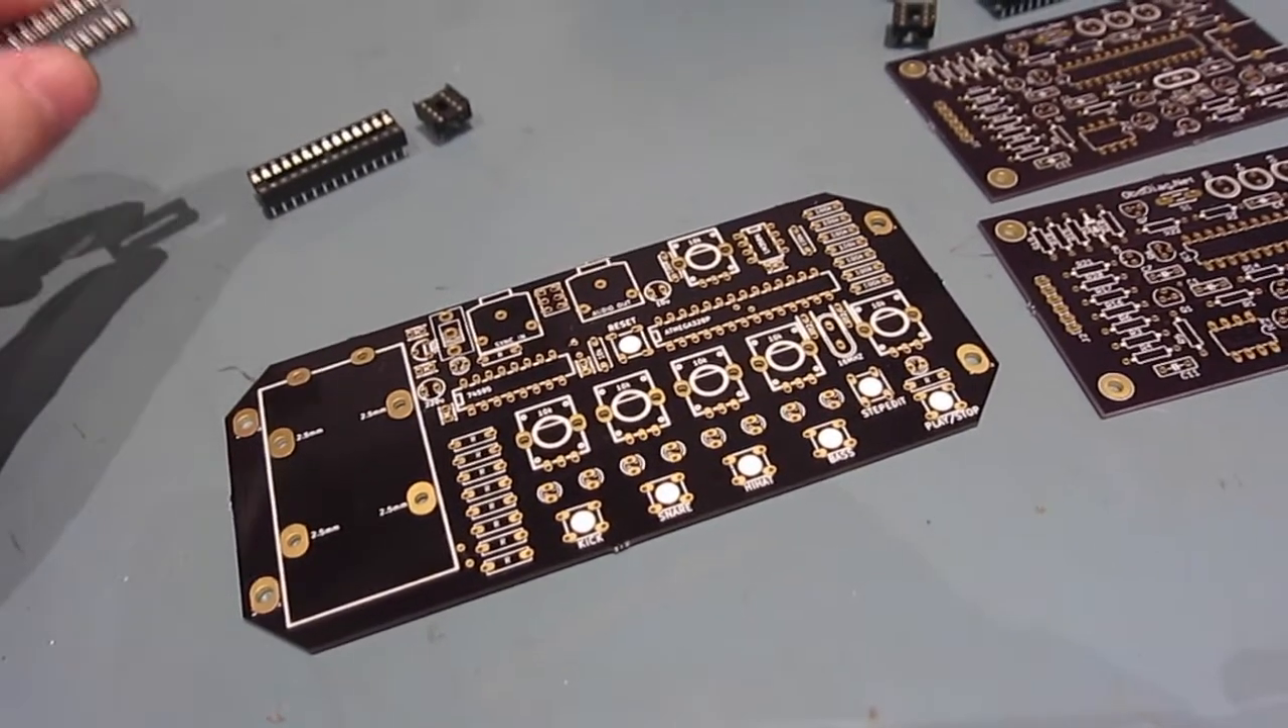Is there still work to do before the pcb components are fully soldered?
Yes.